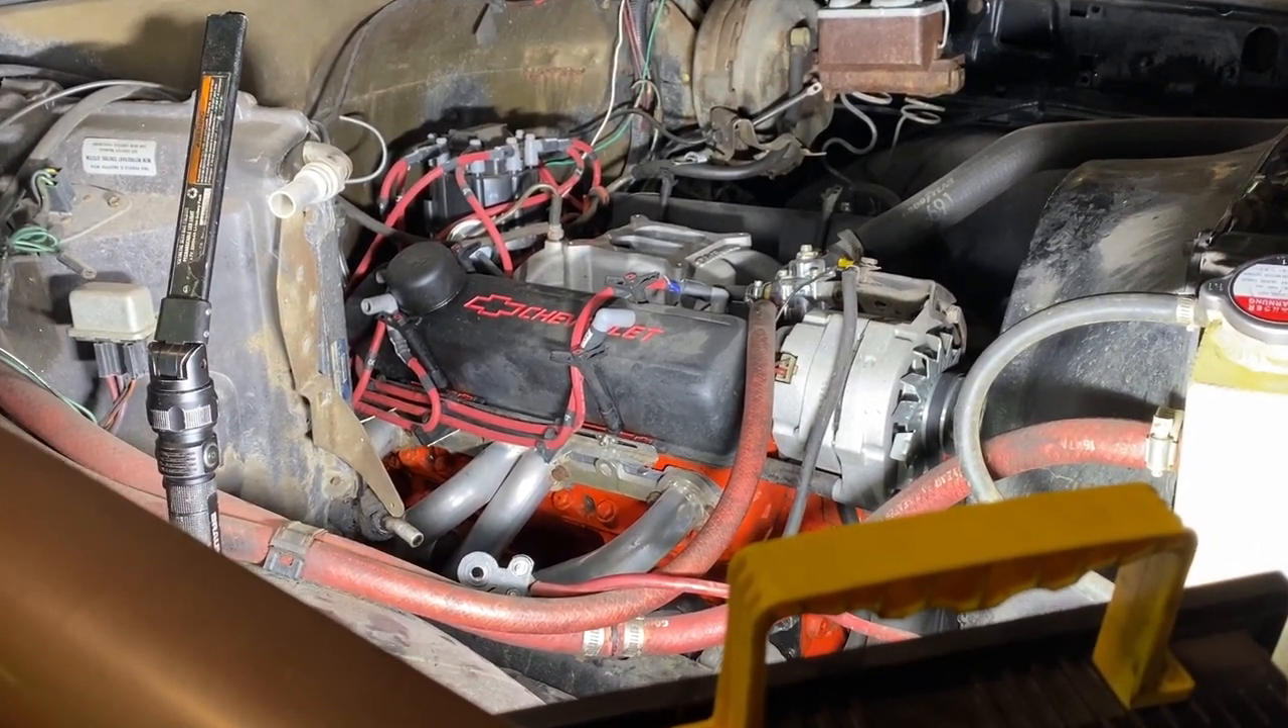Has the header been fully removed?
No.